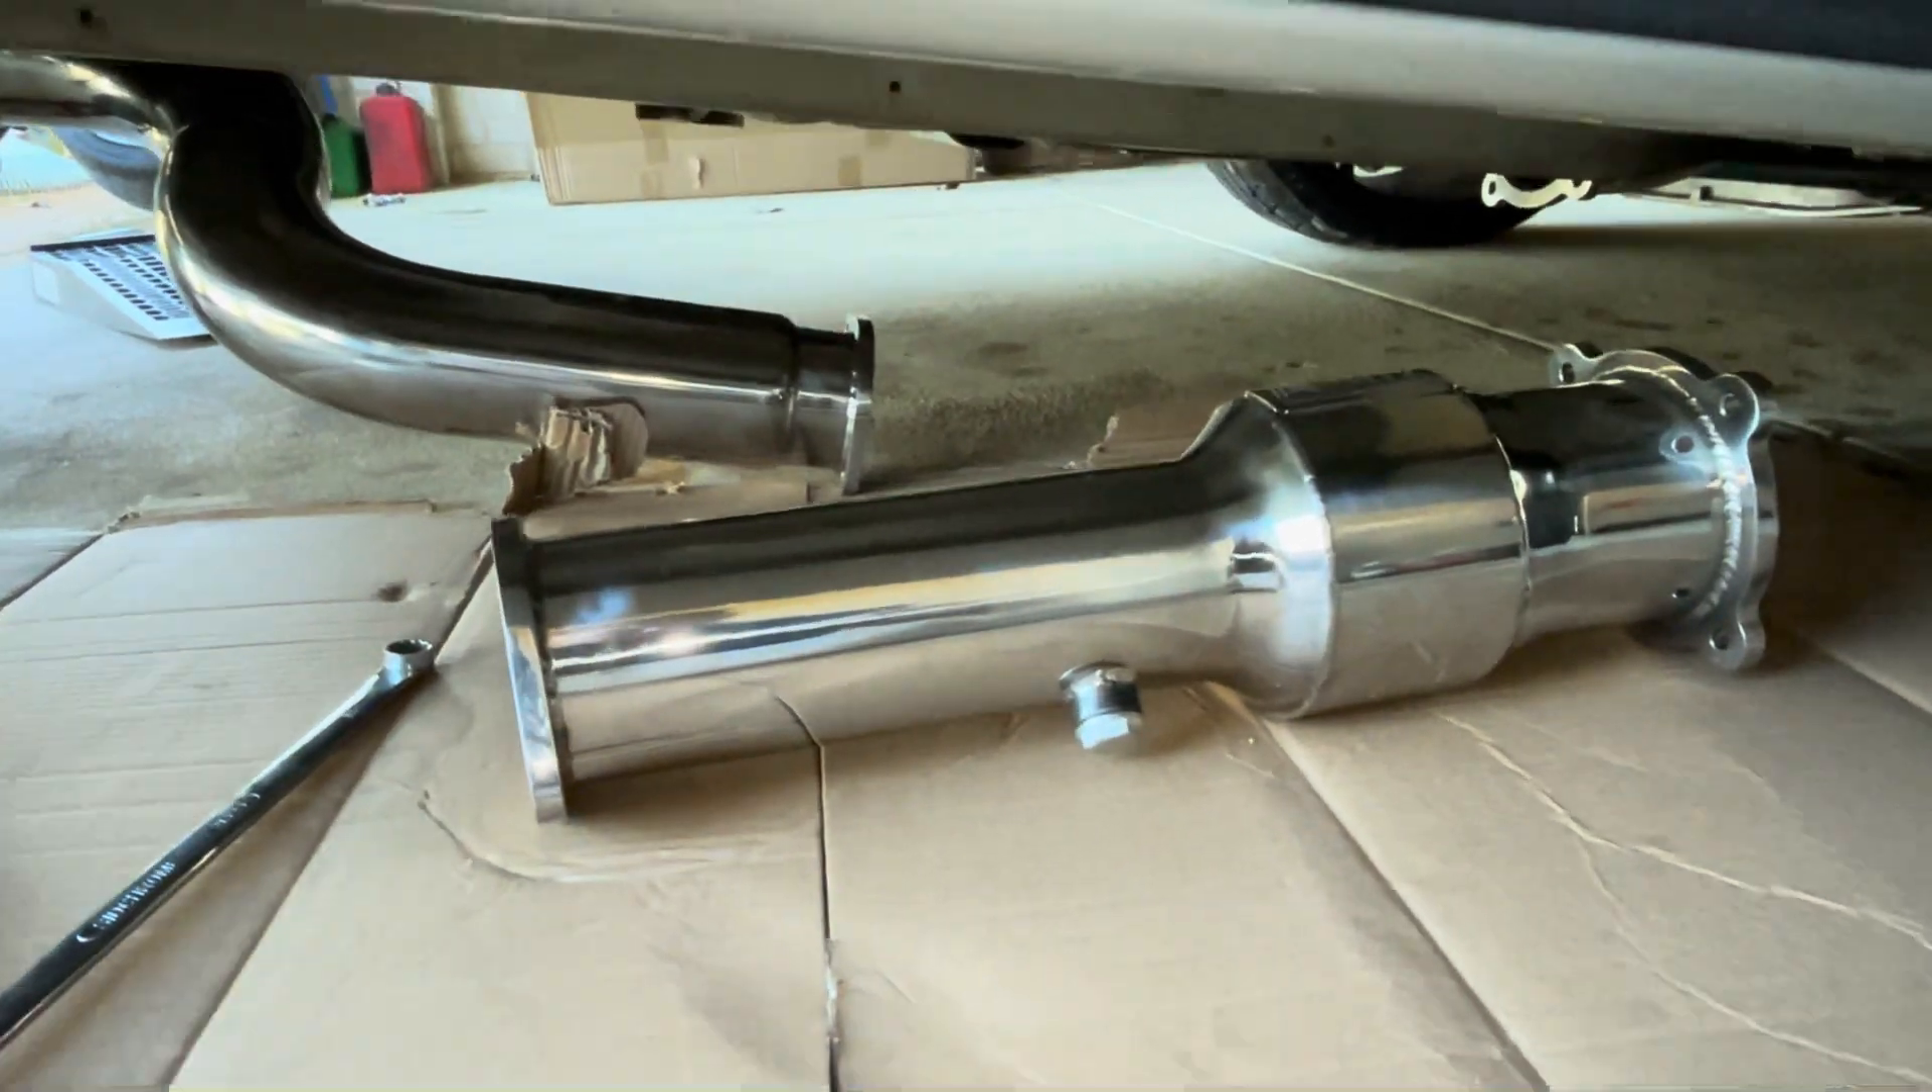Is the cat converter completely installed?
No.